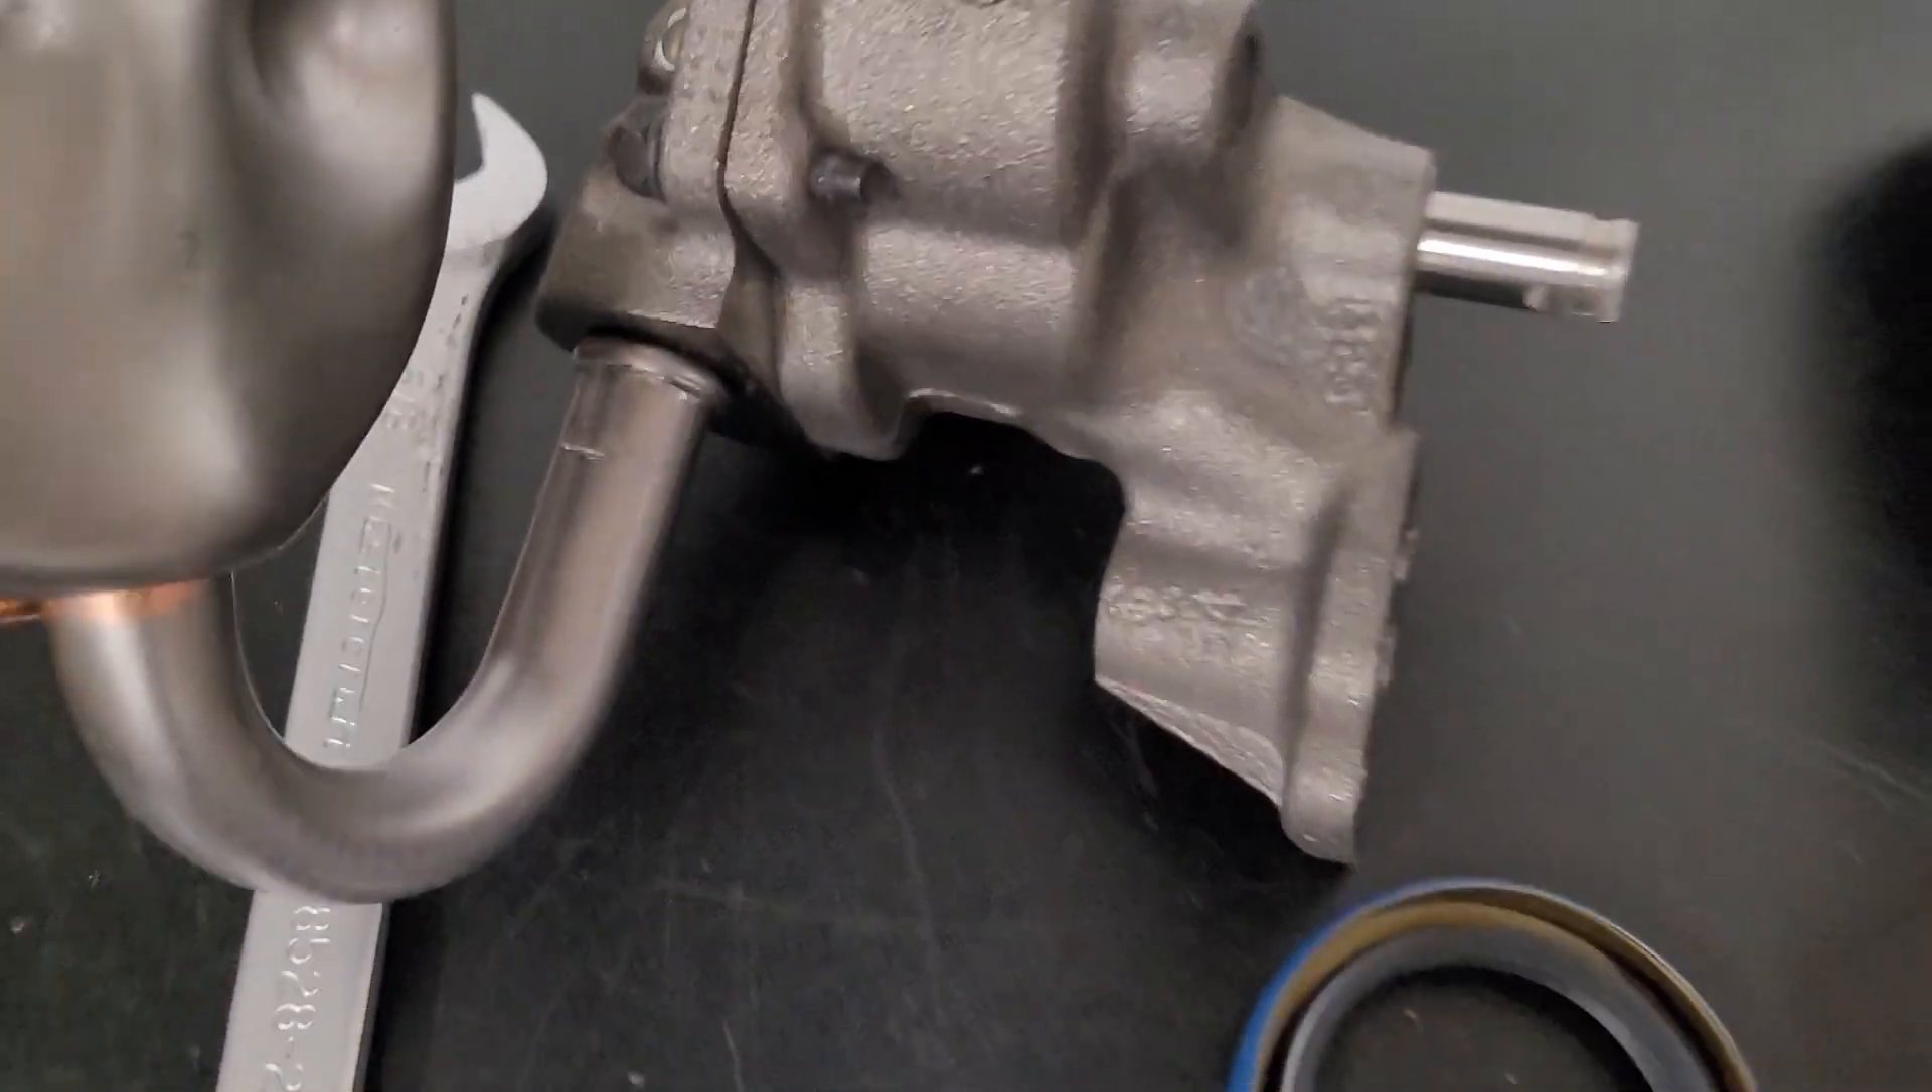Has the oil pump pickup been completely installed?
Yes.